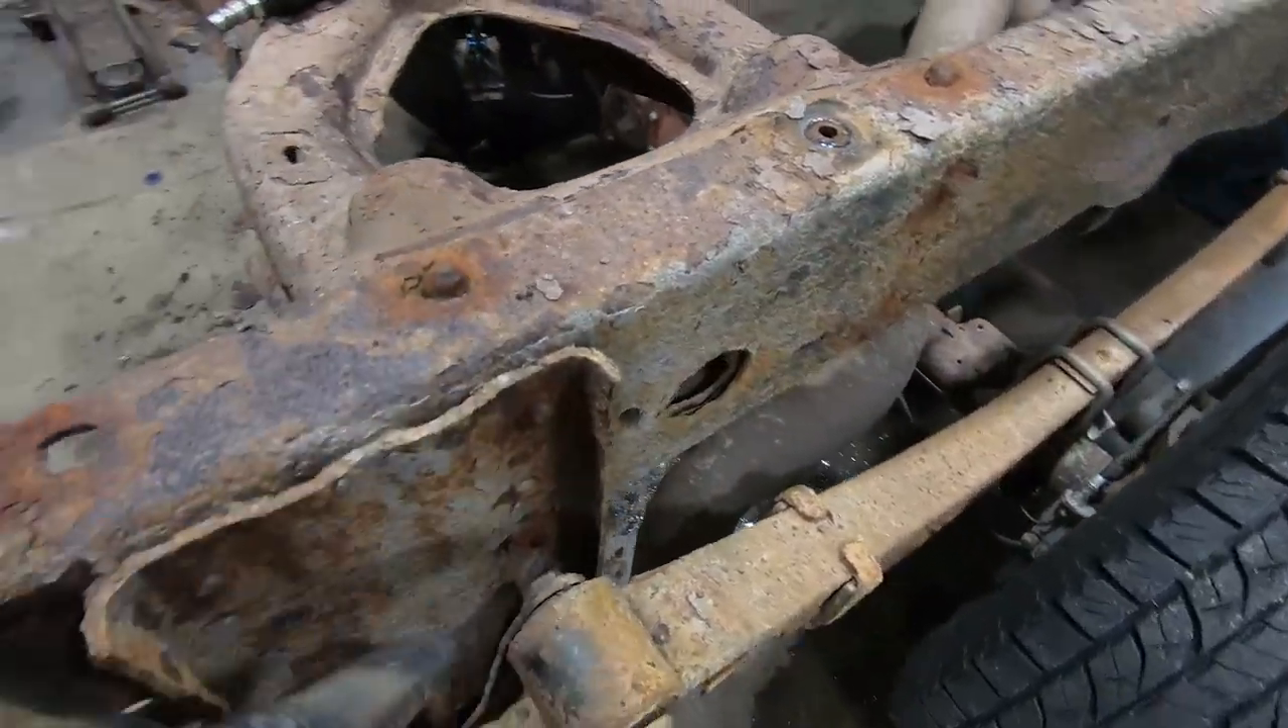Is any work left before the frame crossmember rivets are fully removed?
Yes.